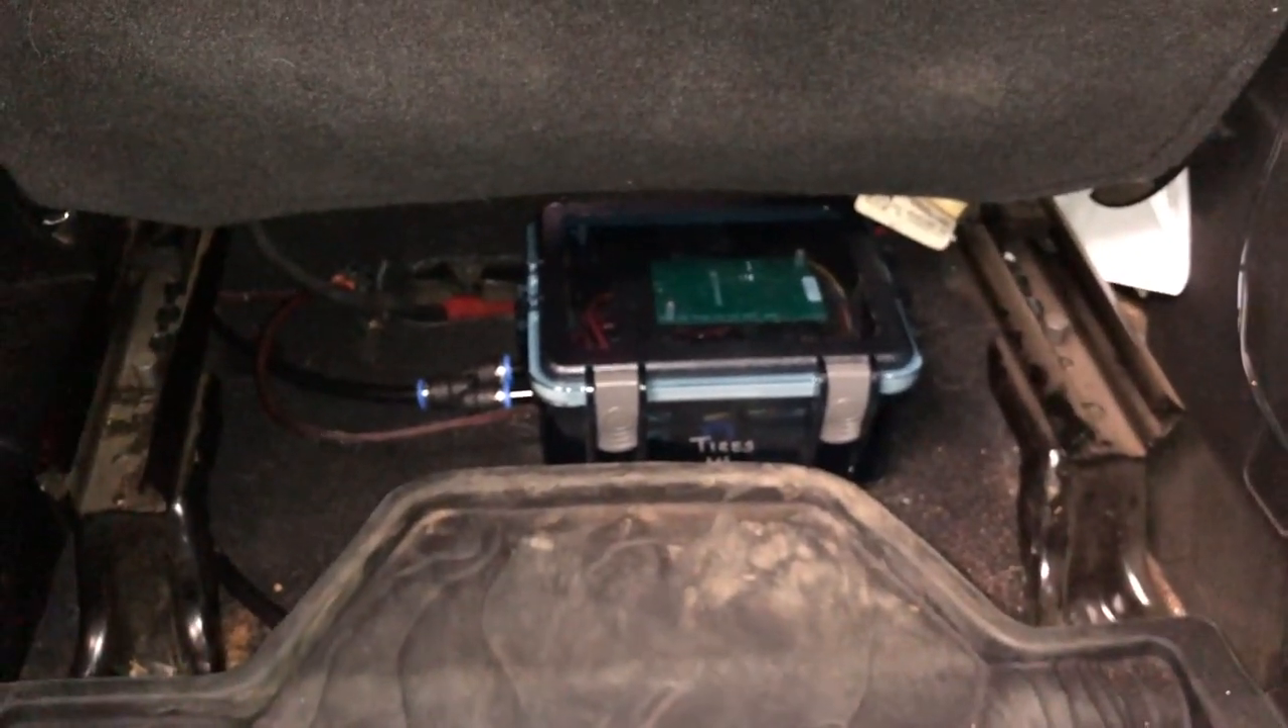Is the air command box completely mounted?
Yes.